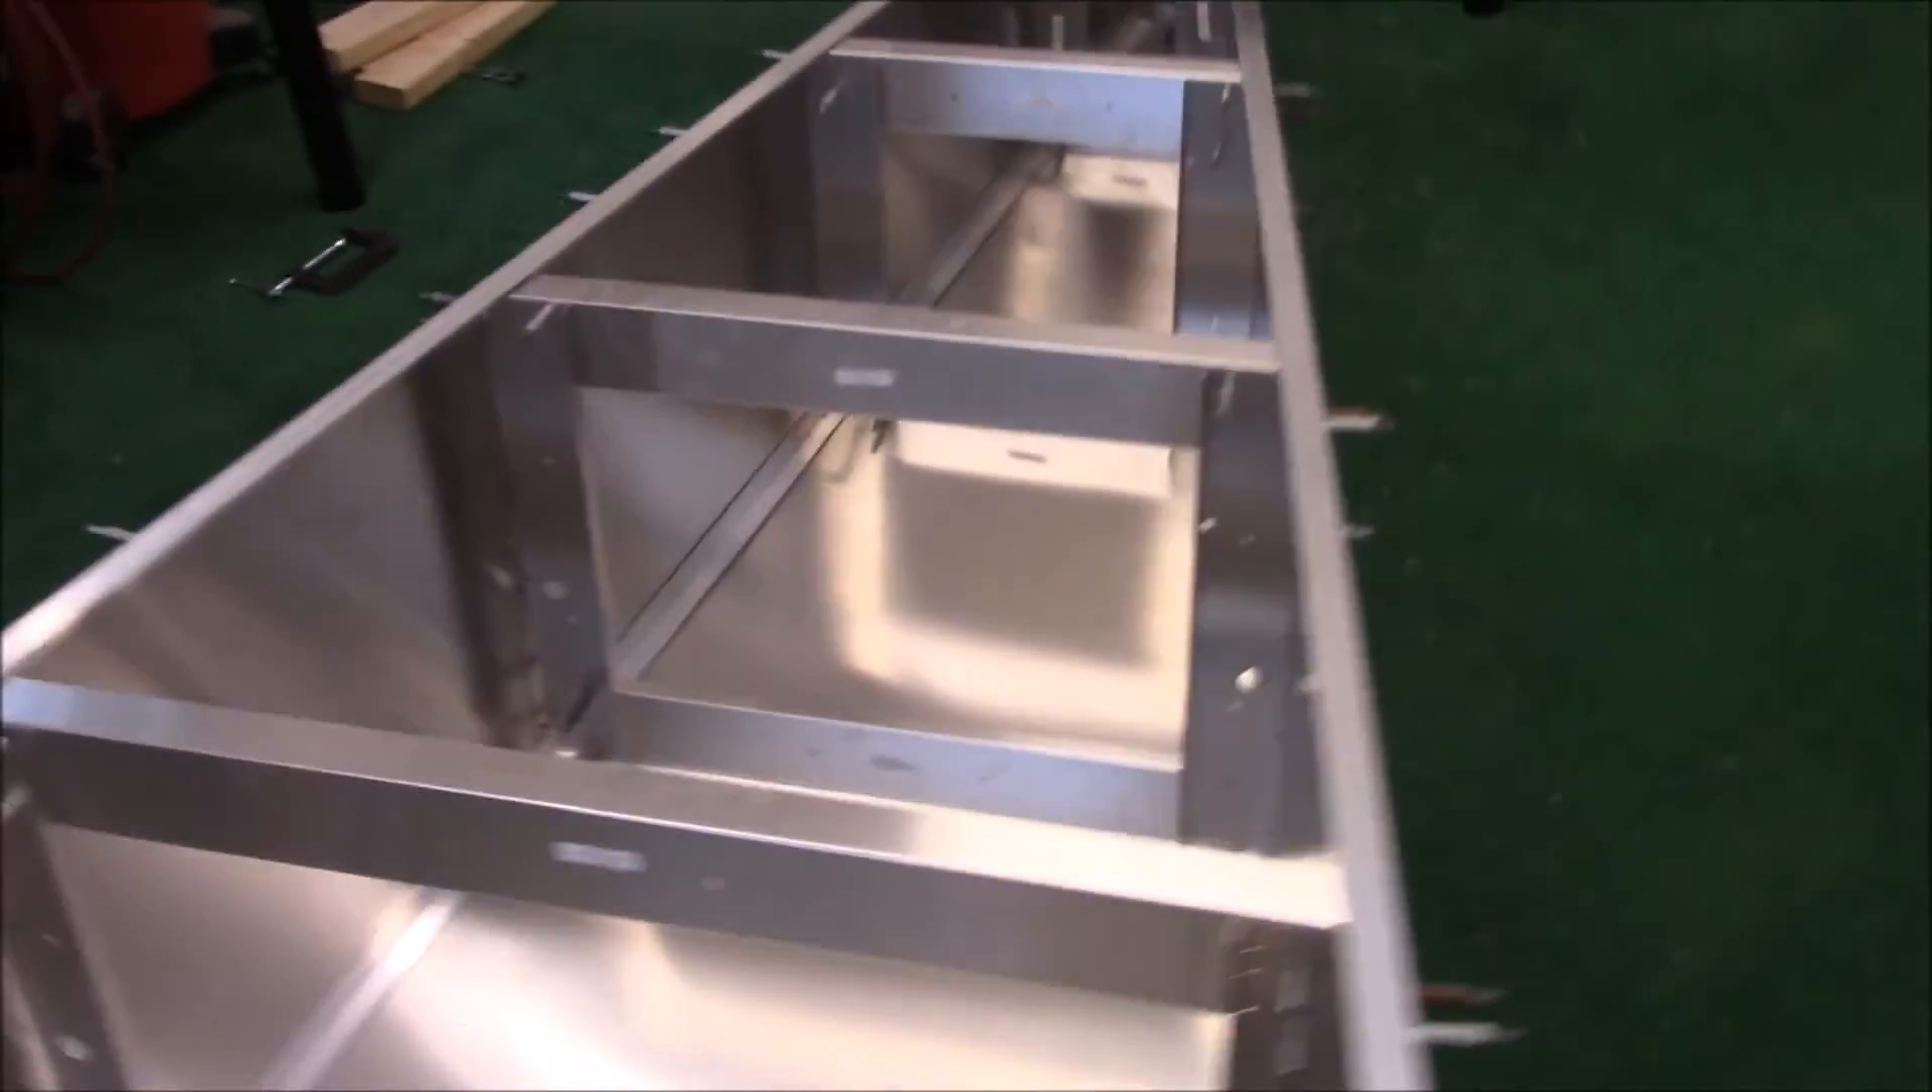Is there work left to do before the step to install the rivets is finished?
Yes.